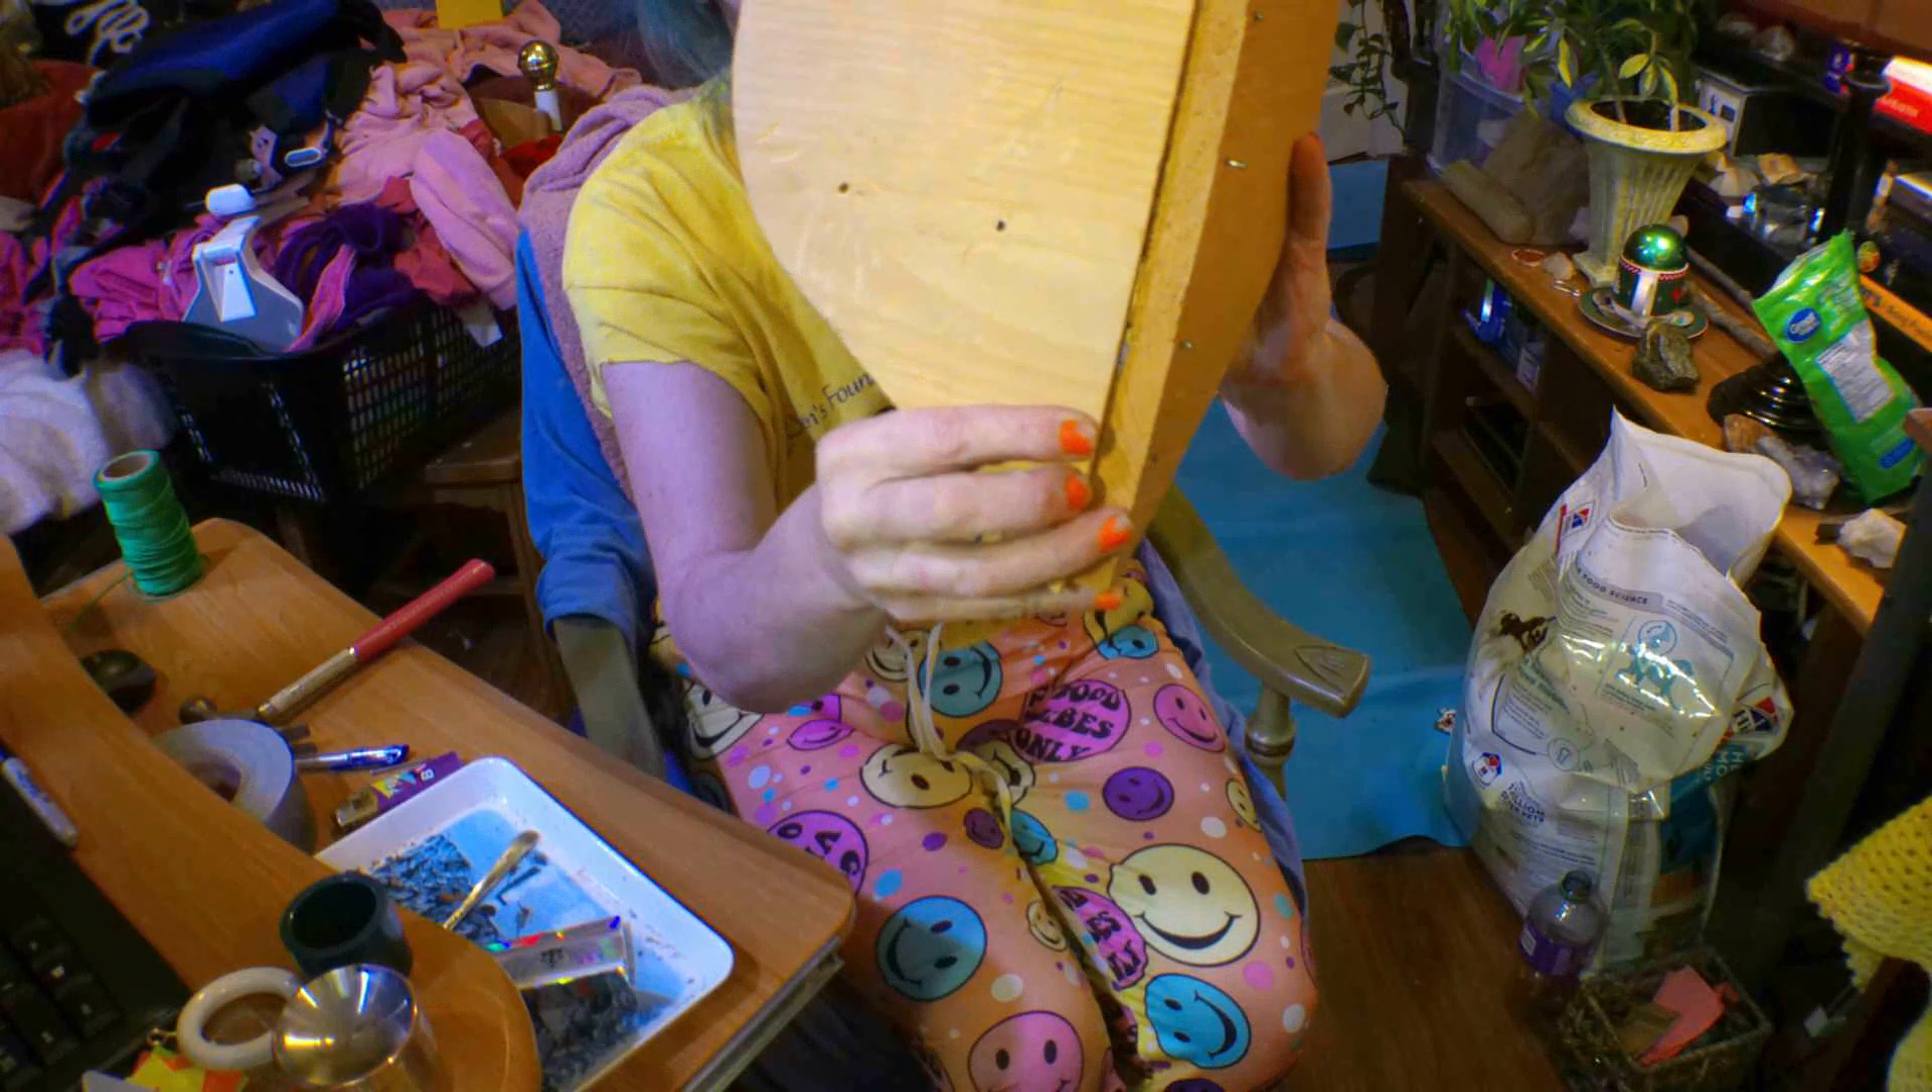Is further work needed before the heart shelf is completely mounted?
Yes.